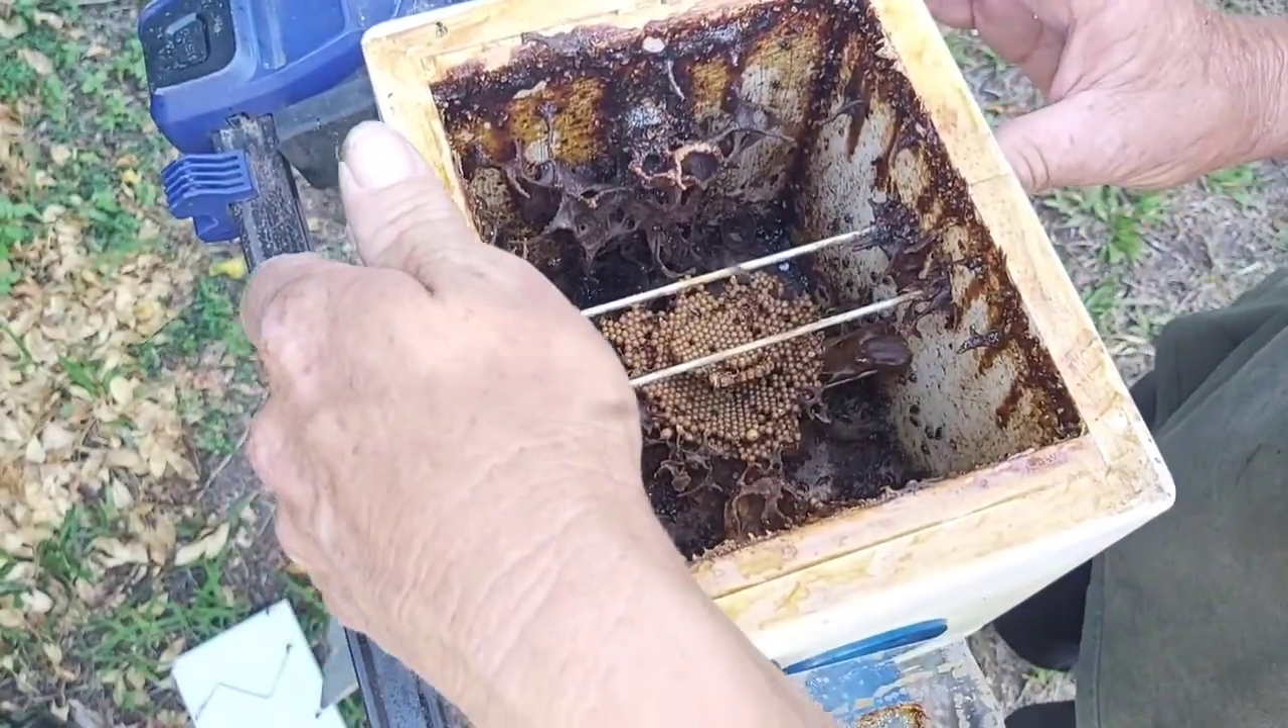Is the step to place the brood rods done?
Yes.